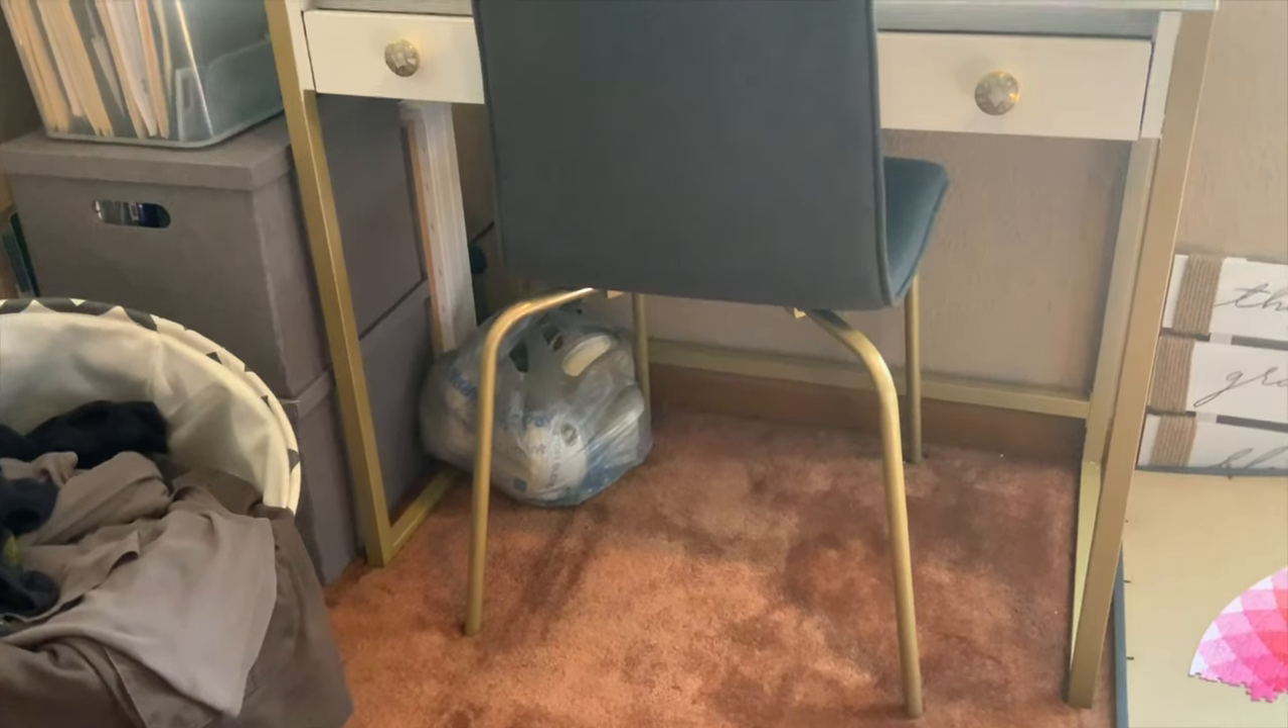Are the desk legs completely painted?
Yes.